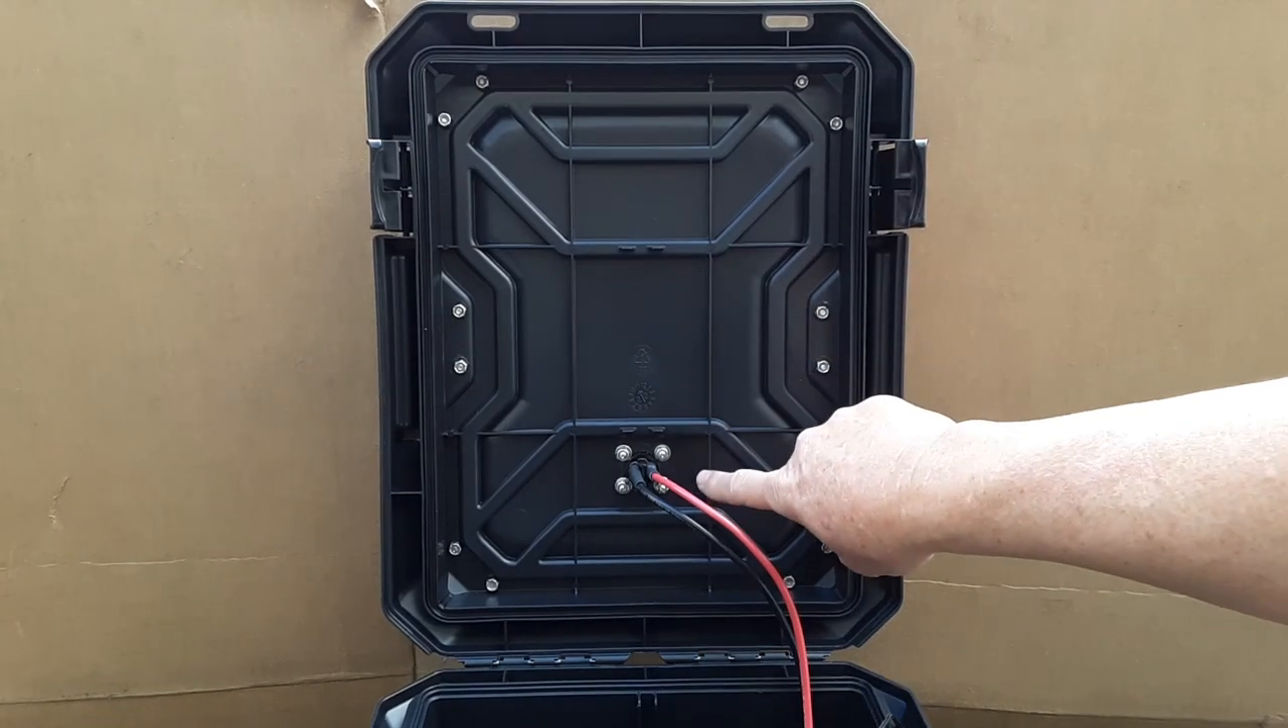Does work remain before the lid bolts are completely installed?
No.